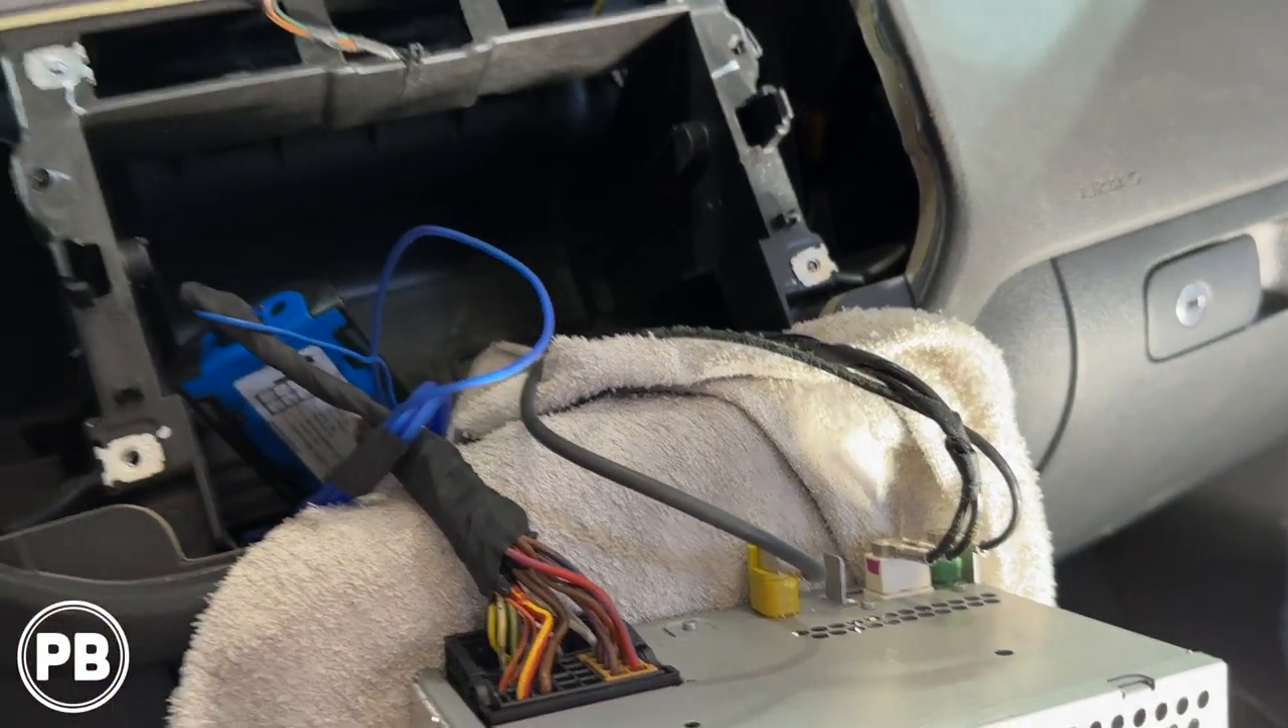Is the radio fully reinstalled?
No.